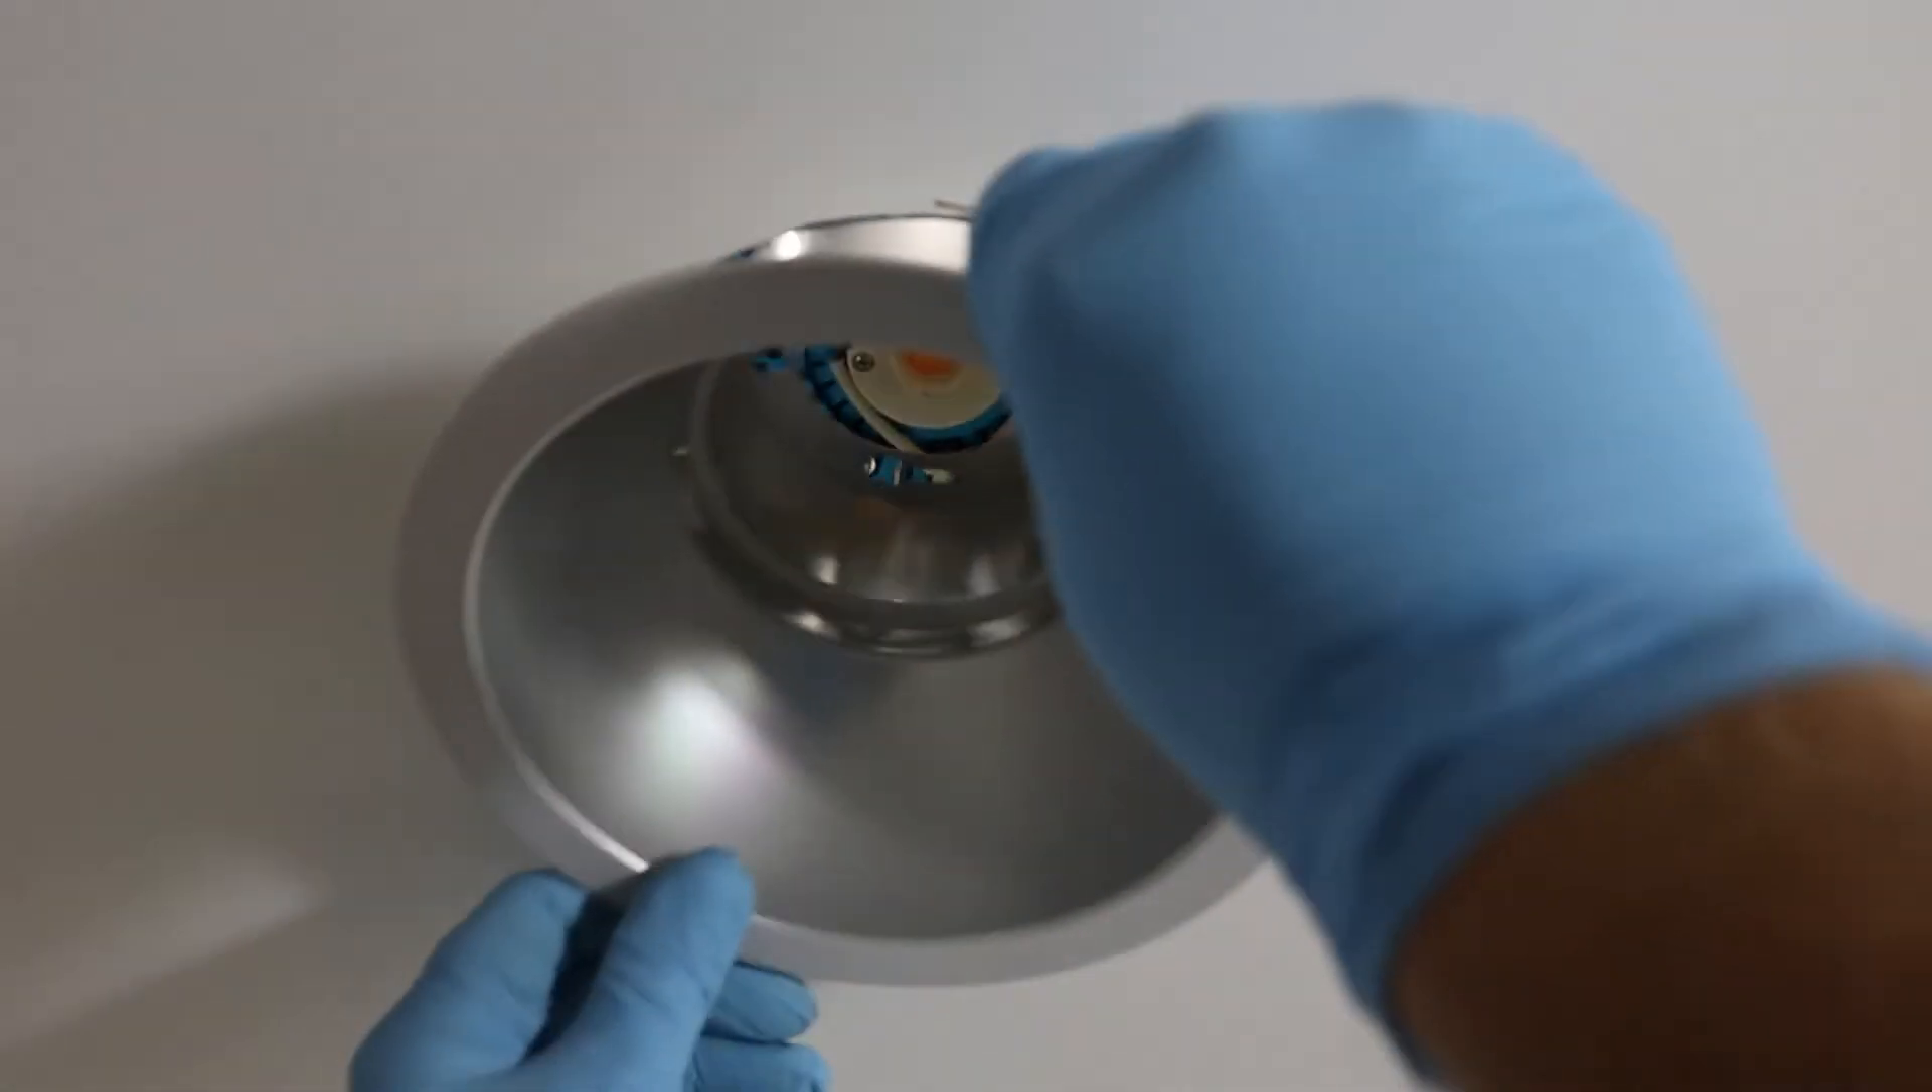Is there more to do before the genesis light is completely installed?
Yes.